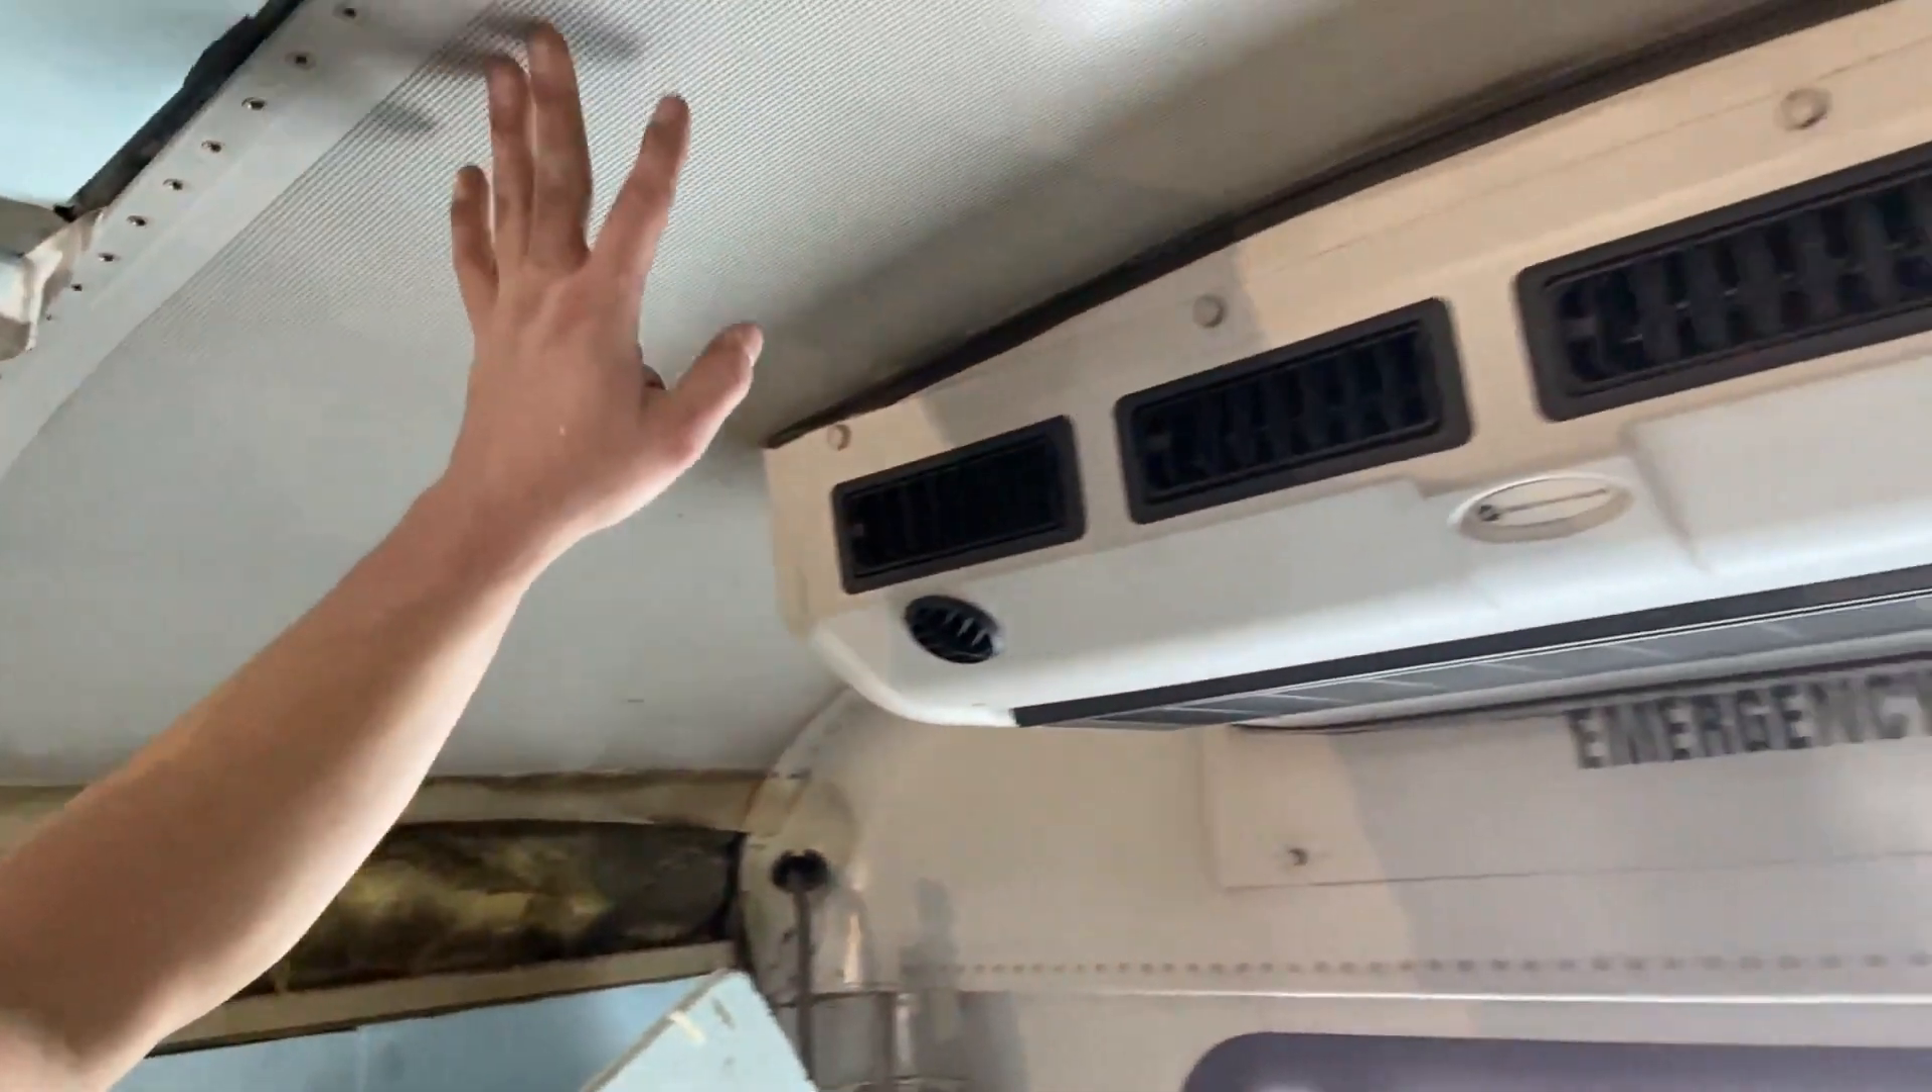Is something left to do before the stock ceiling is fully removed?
Yes.